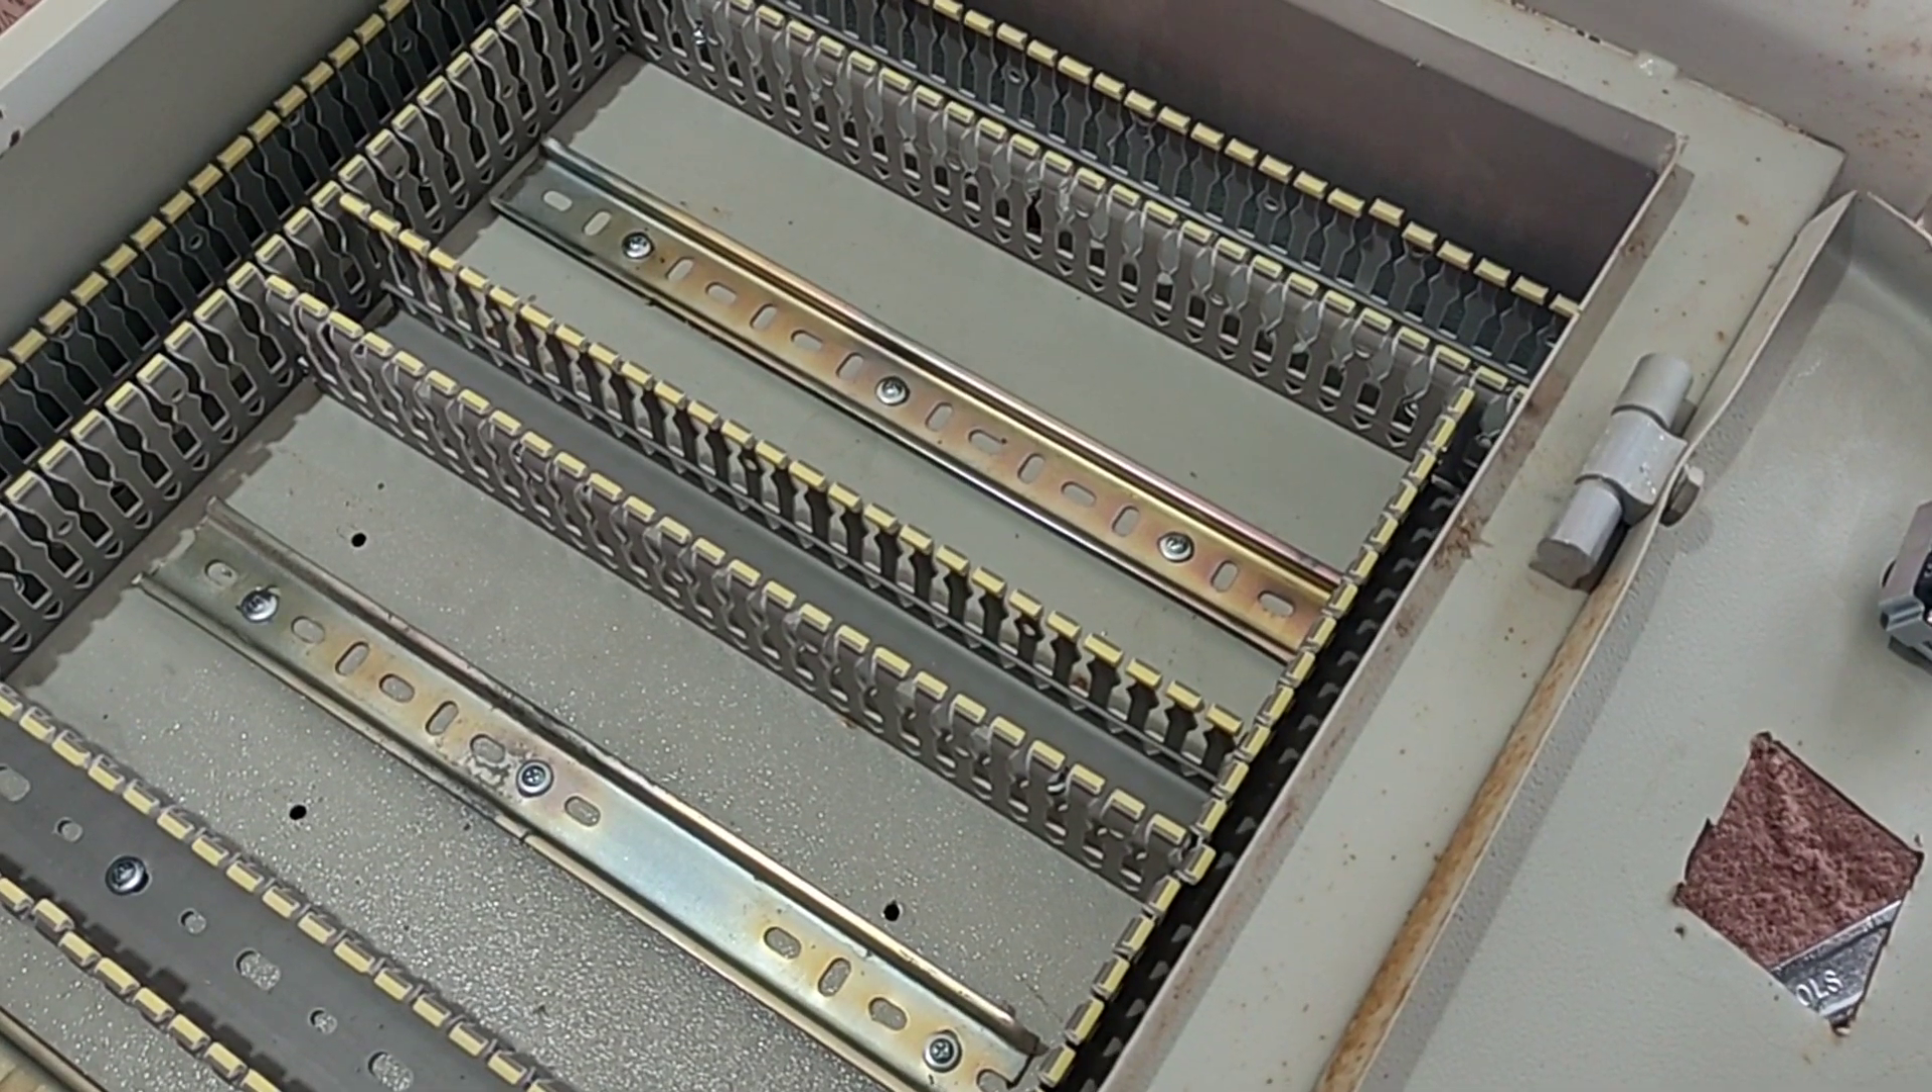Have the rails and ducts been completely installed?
Yes.